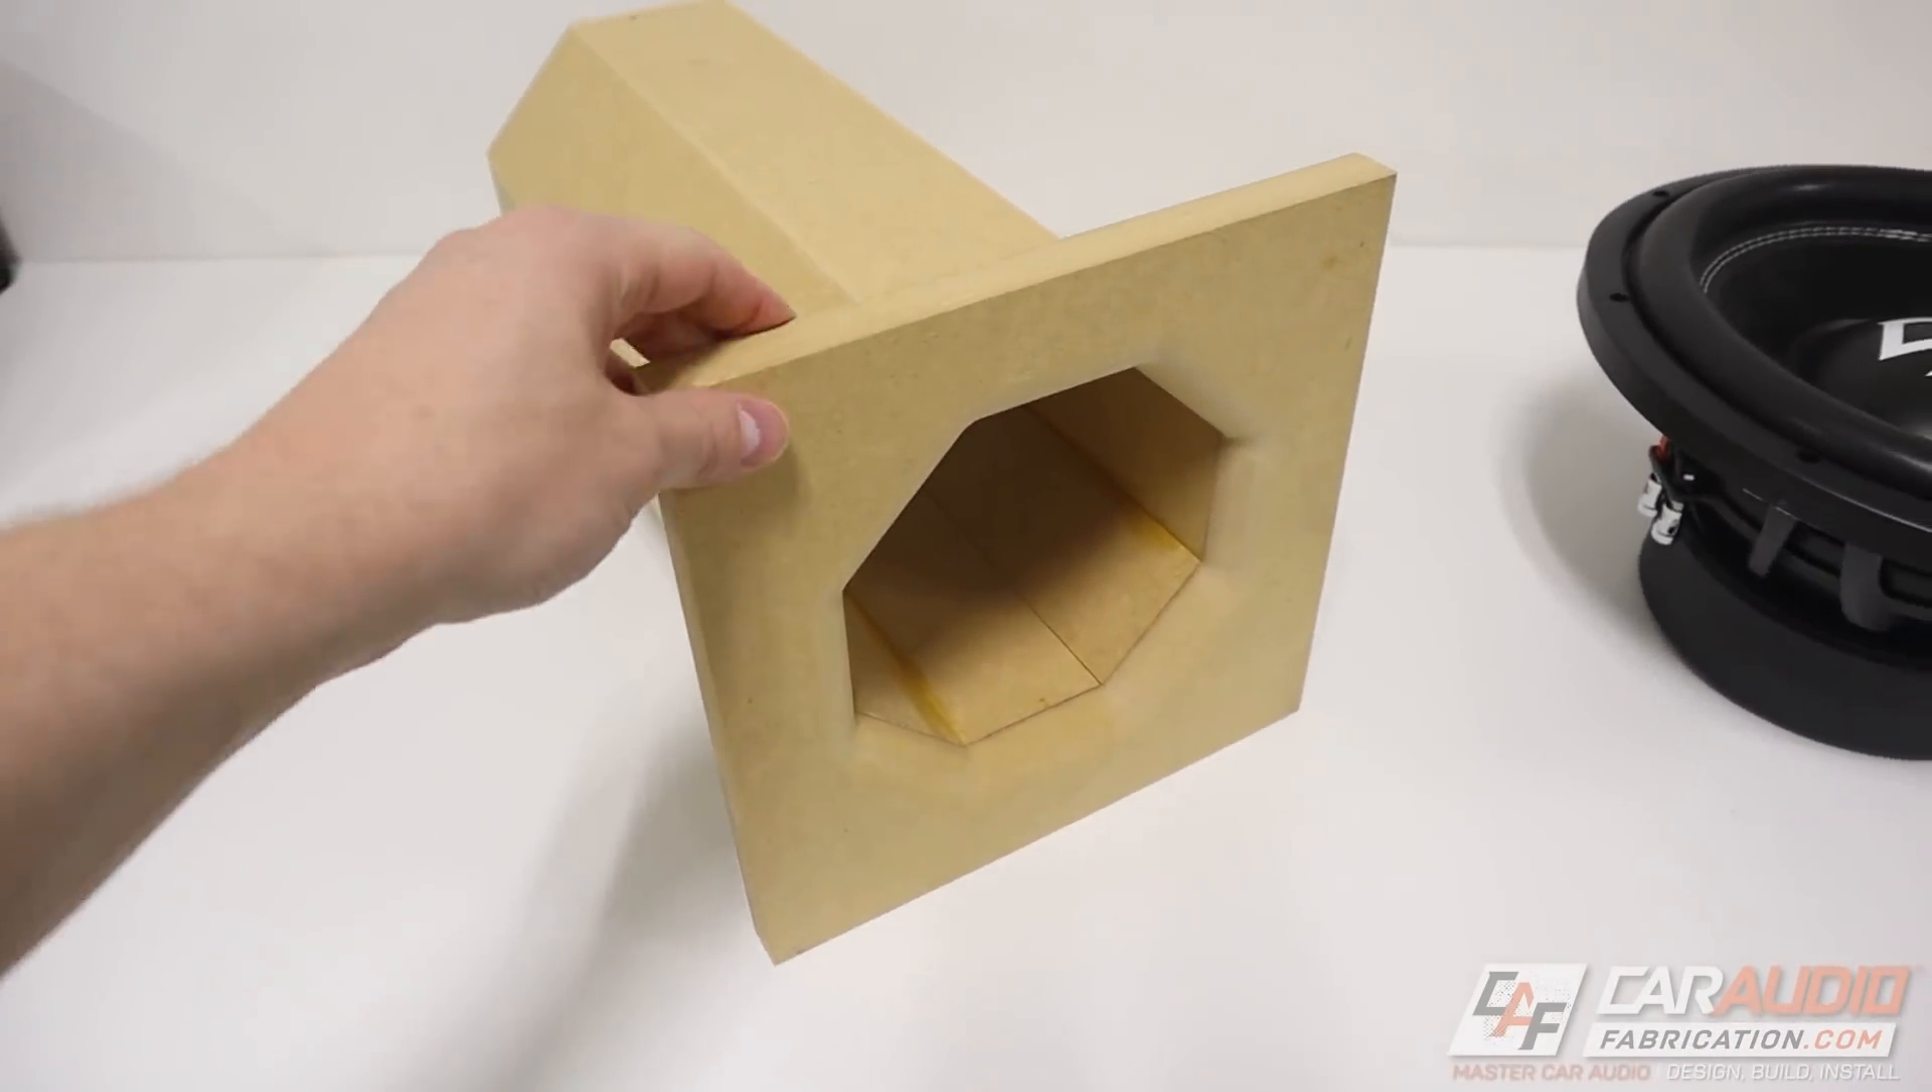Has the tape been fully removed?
Yes.